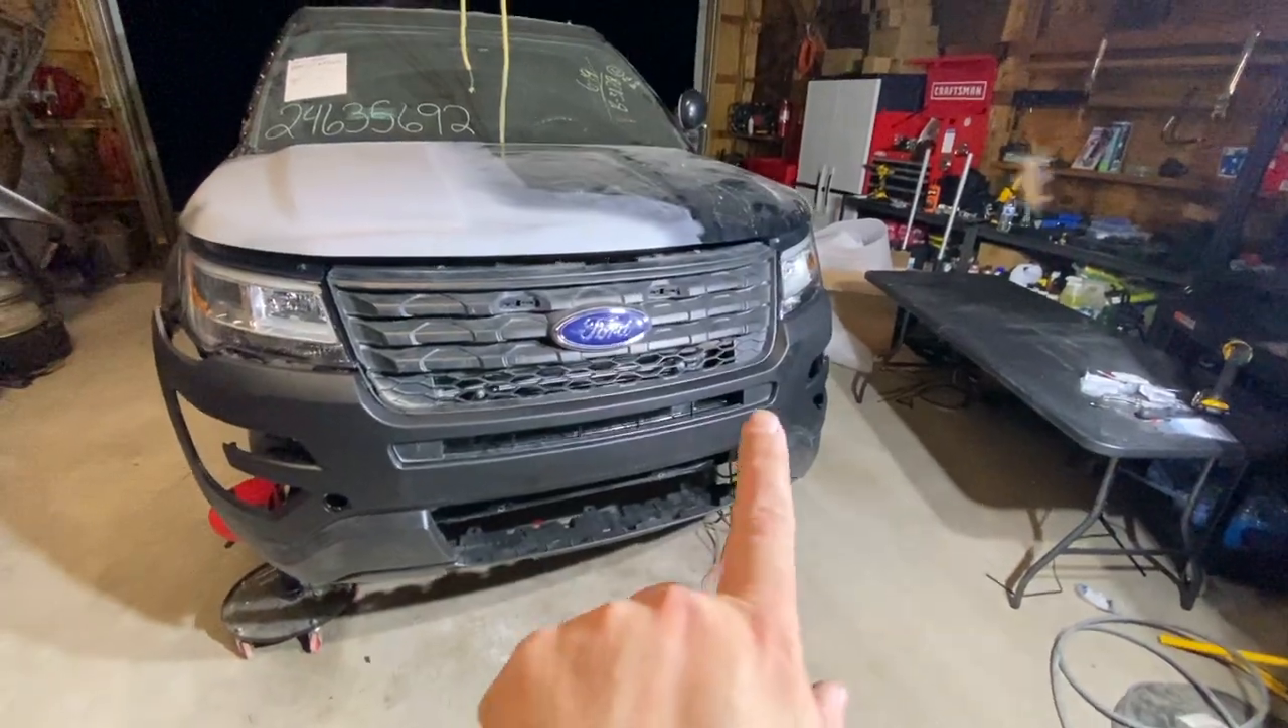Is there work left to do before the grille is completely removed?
Yes.